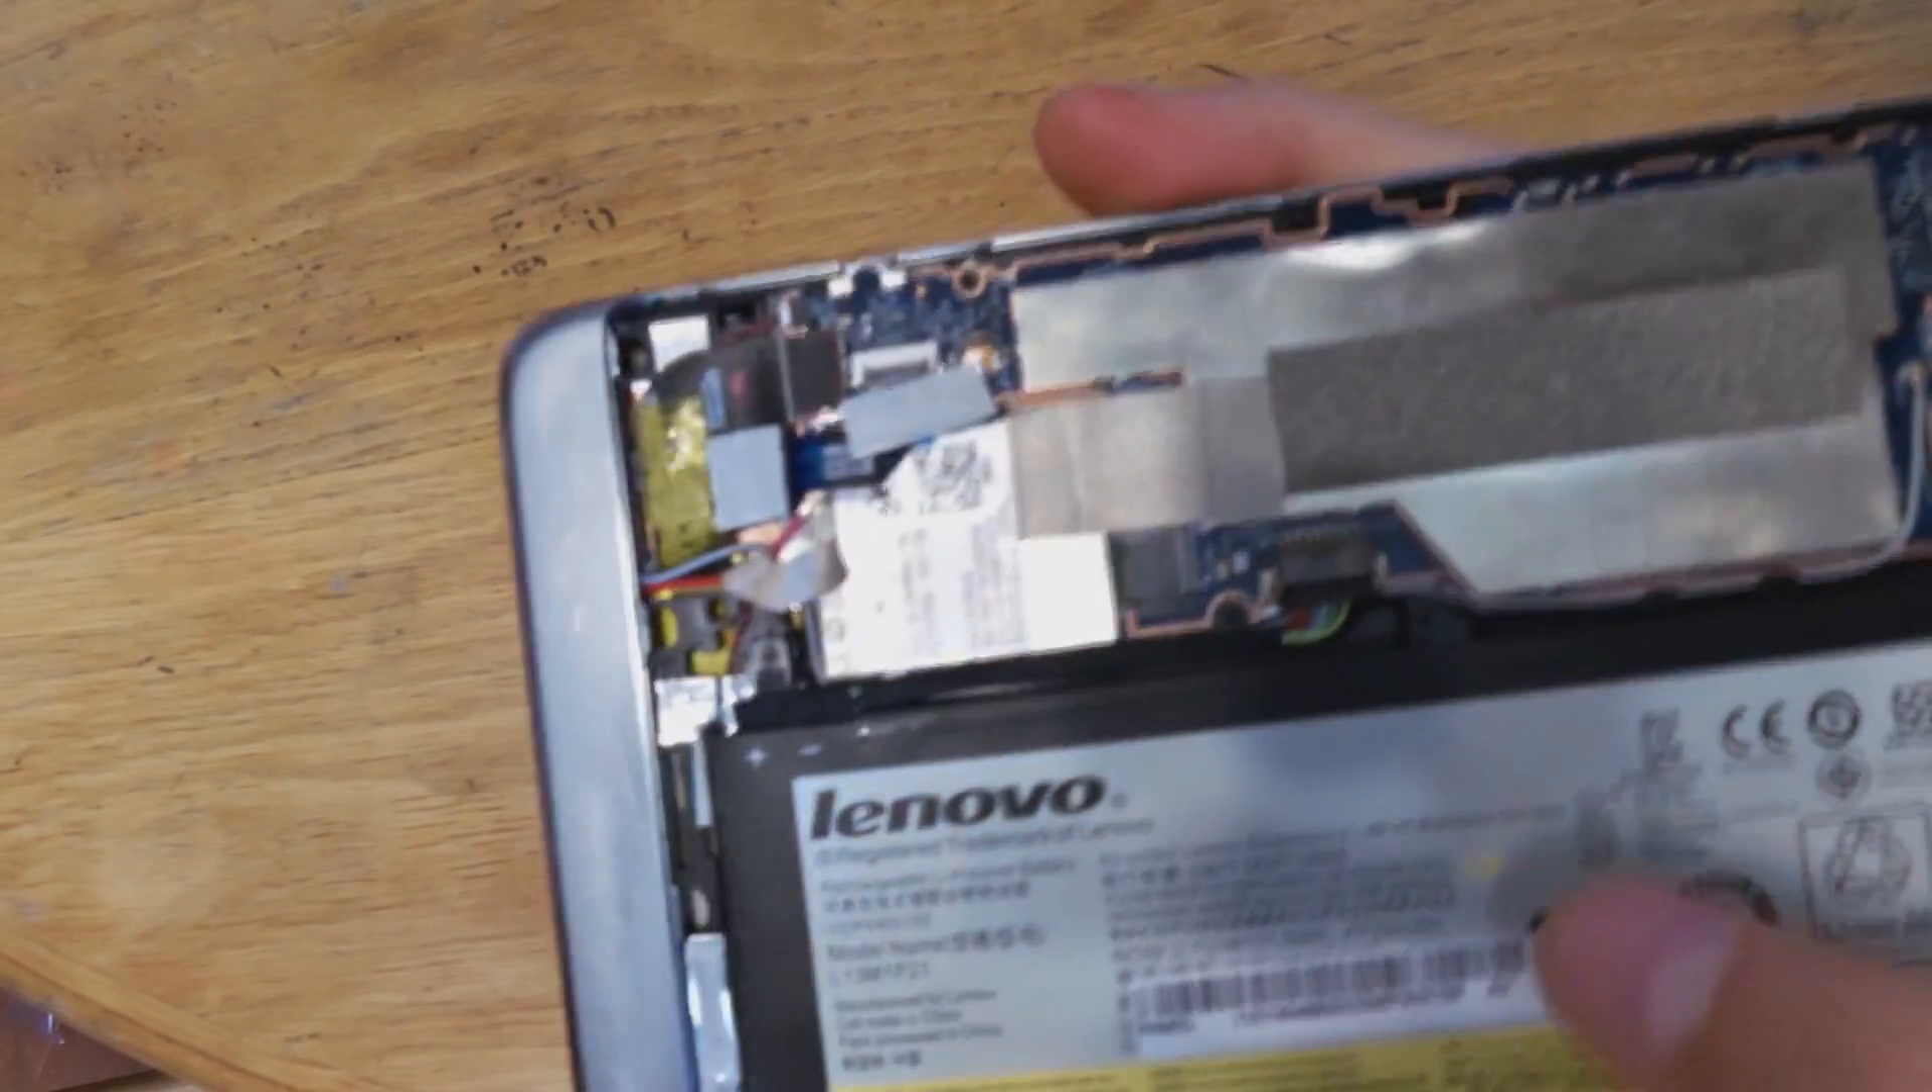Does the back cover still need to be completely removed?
No.